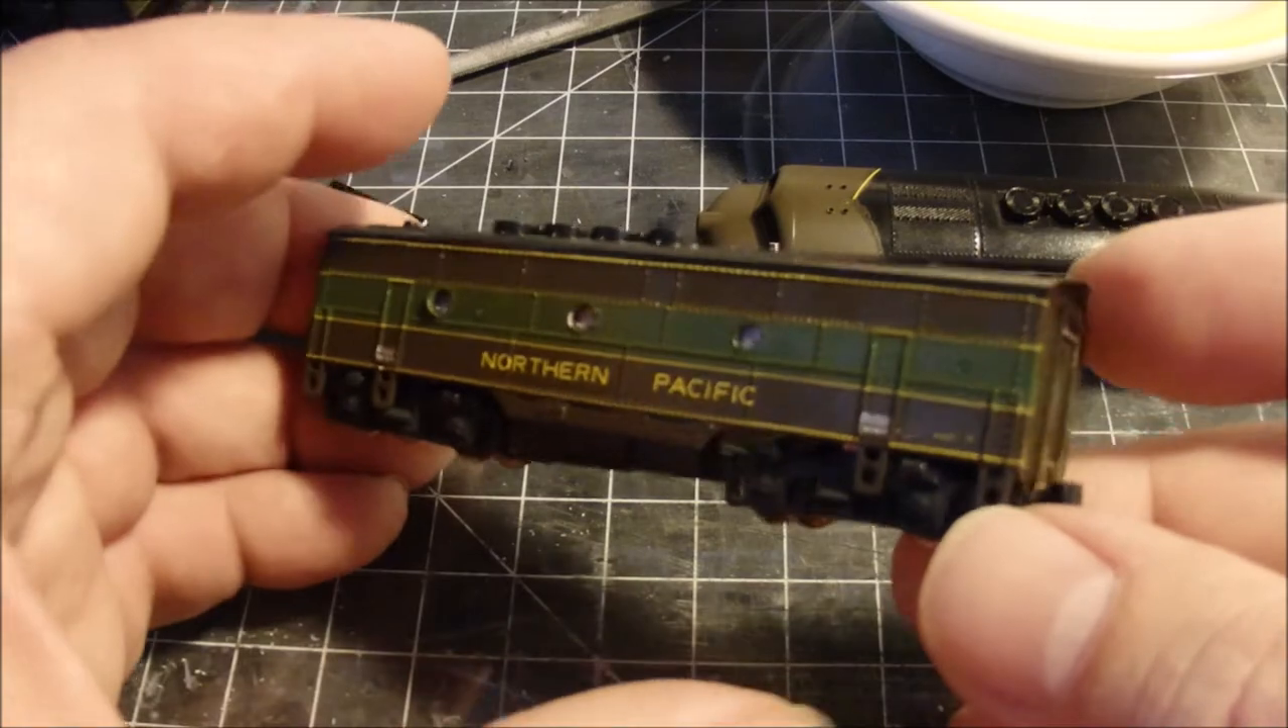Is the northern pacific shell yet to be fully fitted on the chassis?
No.